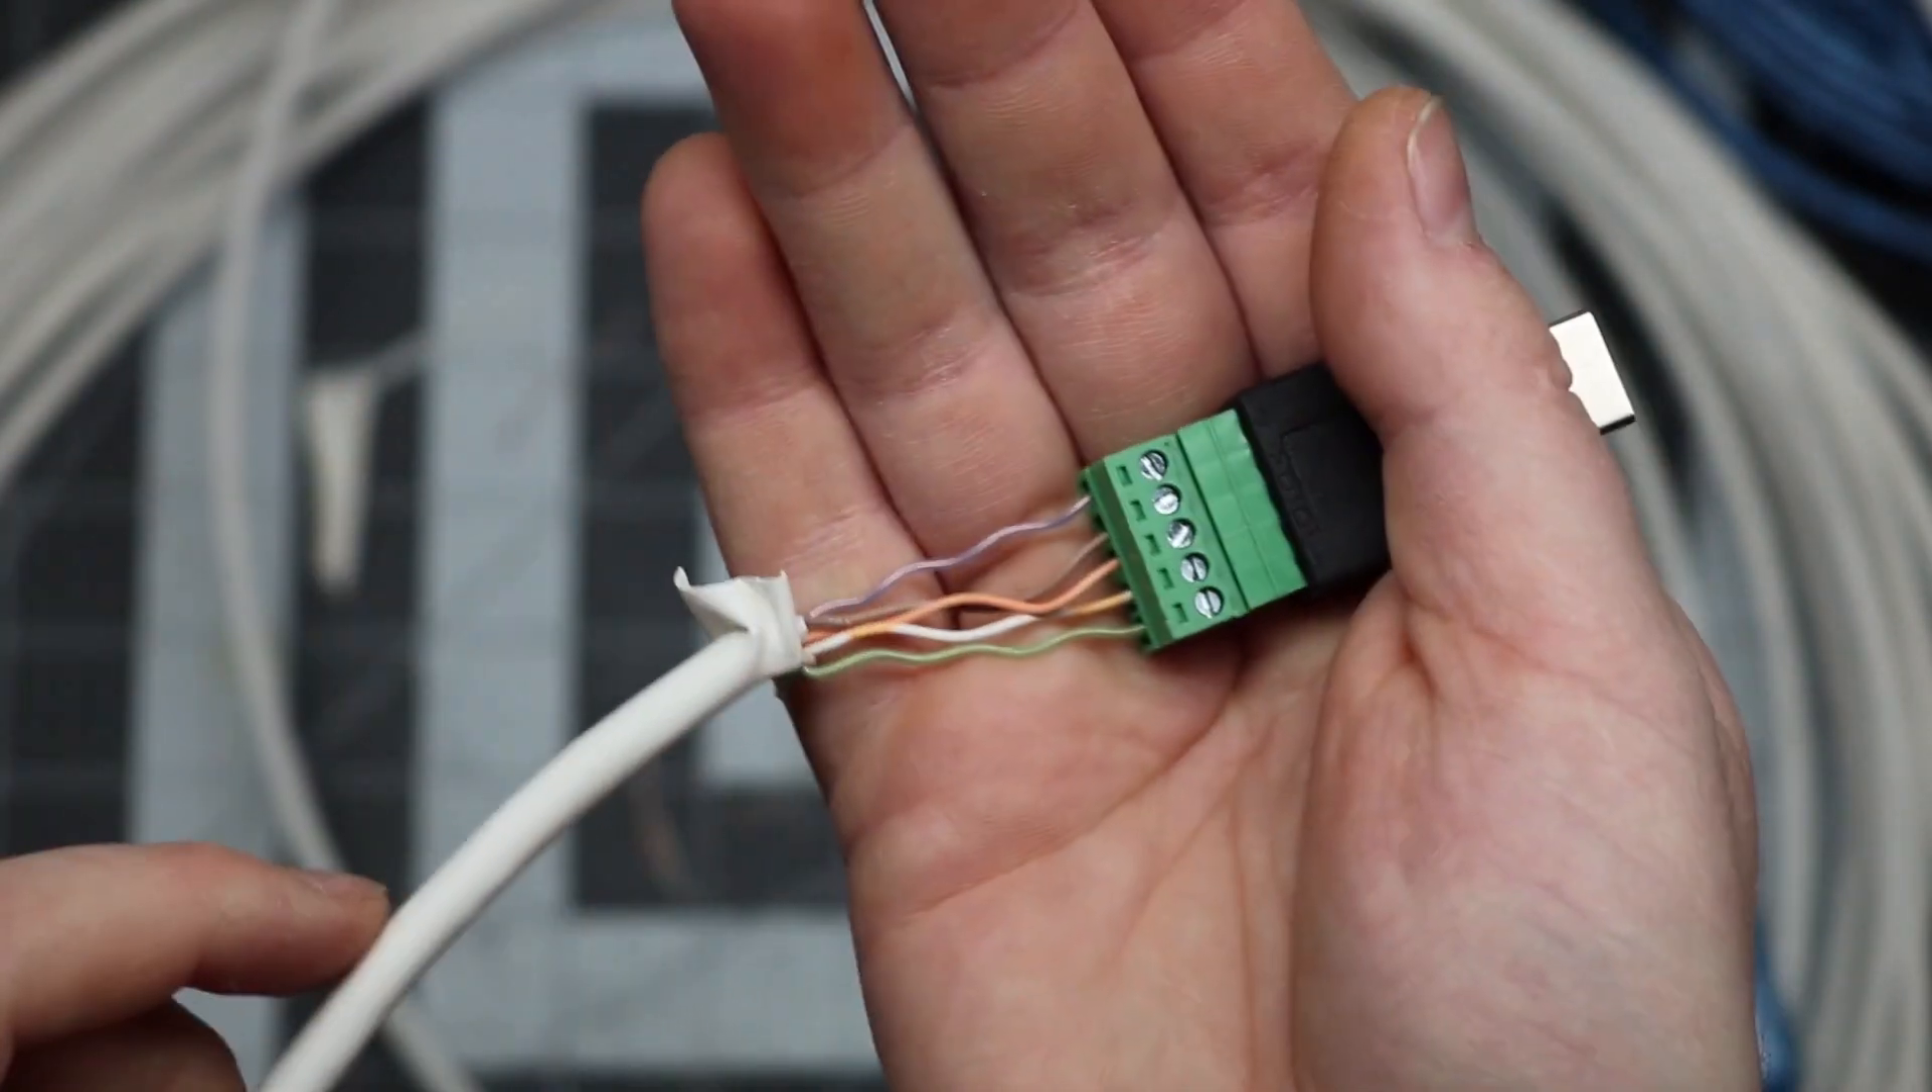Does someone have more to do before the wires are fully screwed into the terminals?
No.